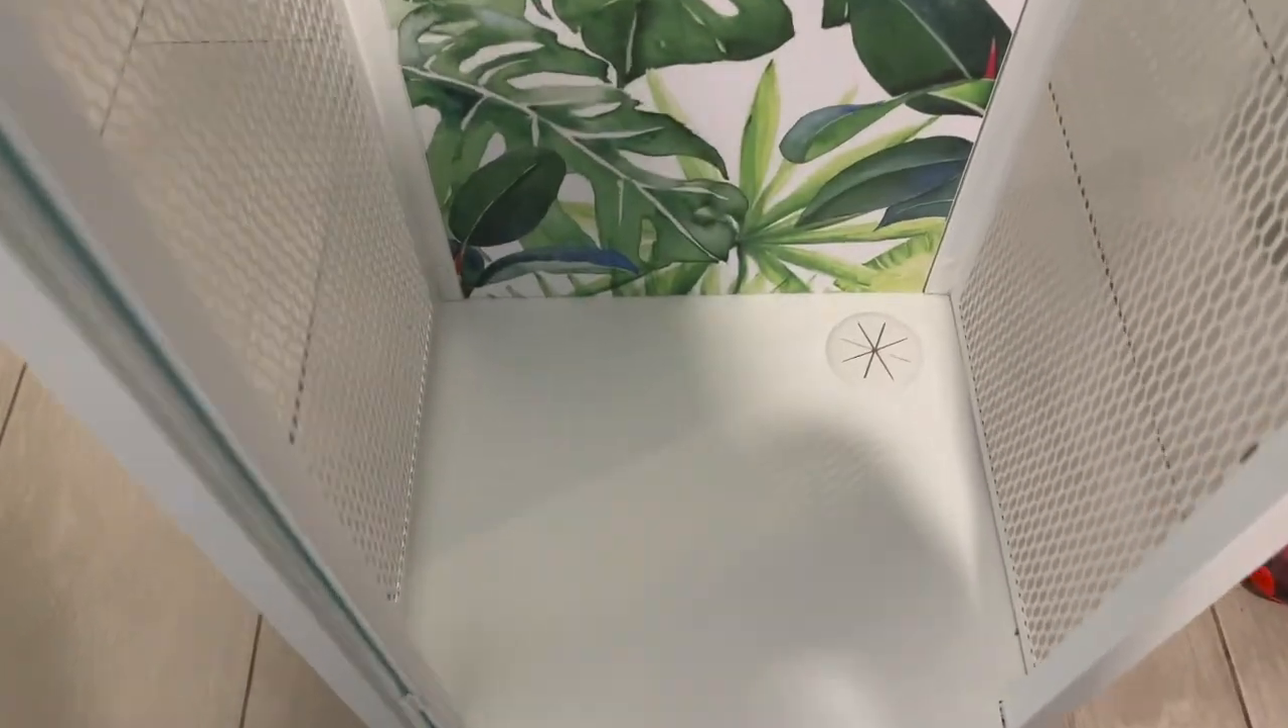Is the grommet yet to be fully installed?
No.